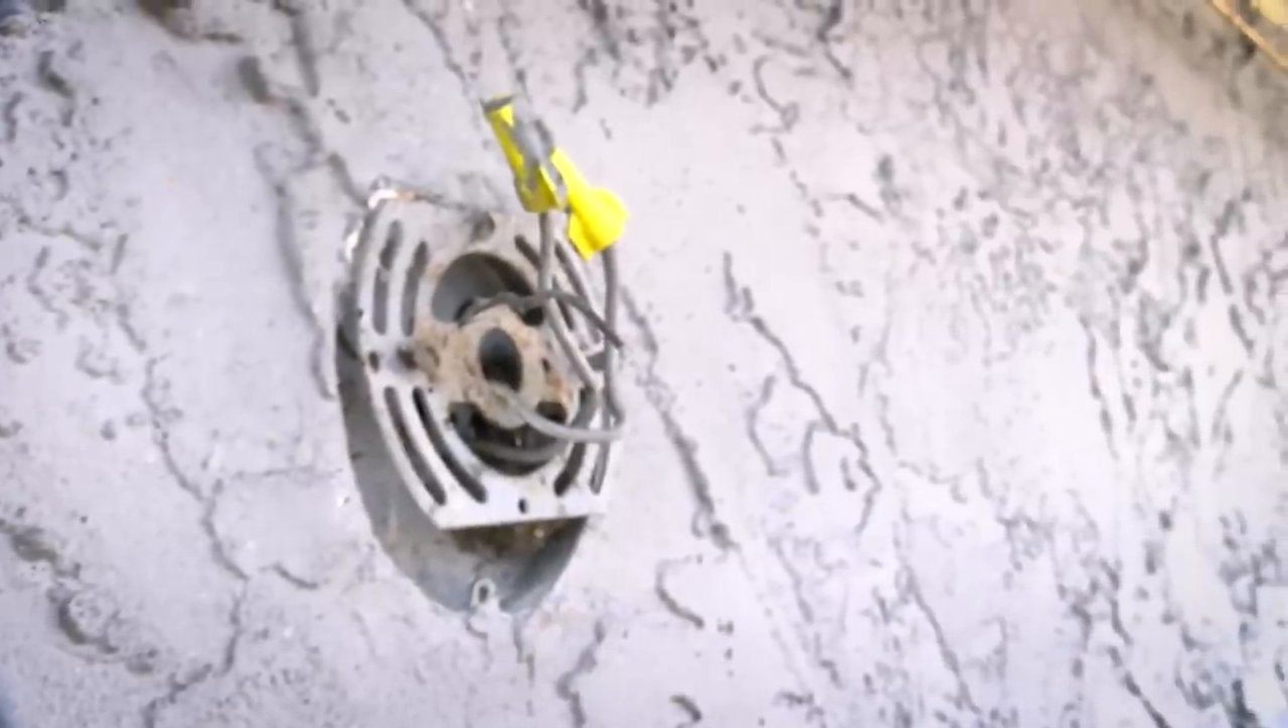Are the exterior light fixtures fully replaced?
No.